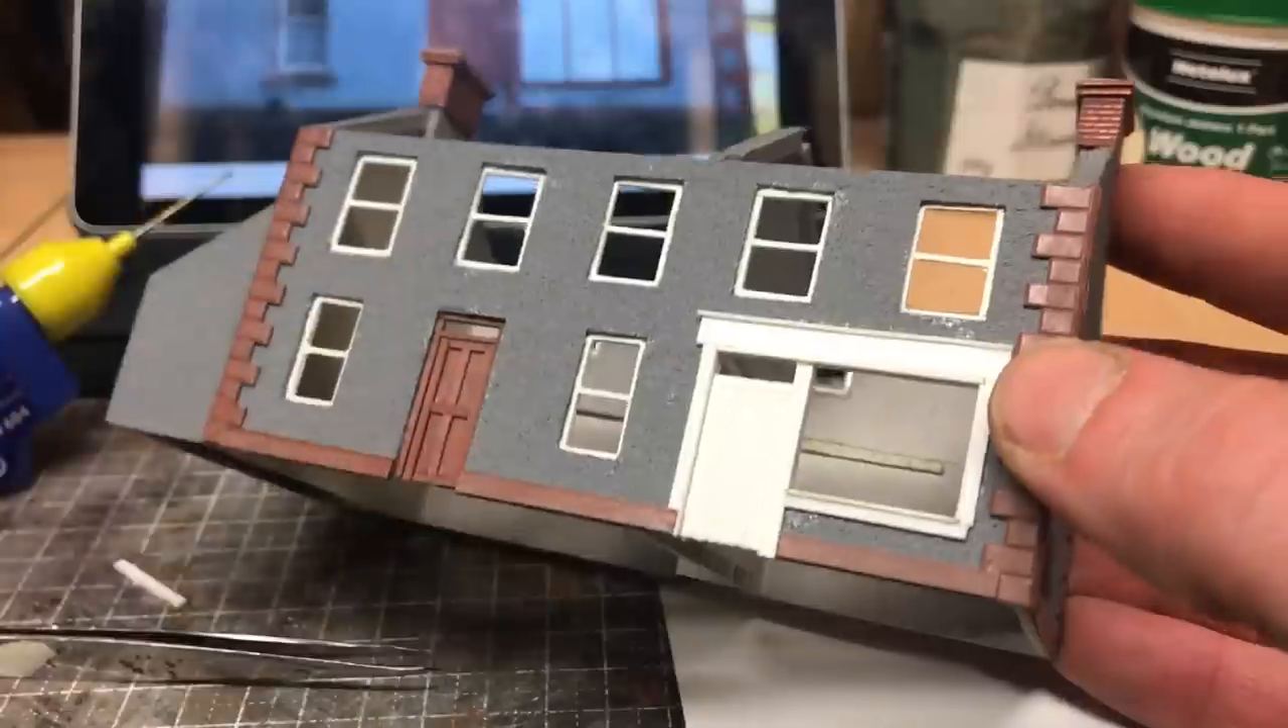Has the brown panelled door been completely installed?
Yes.